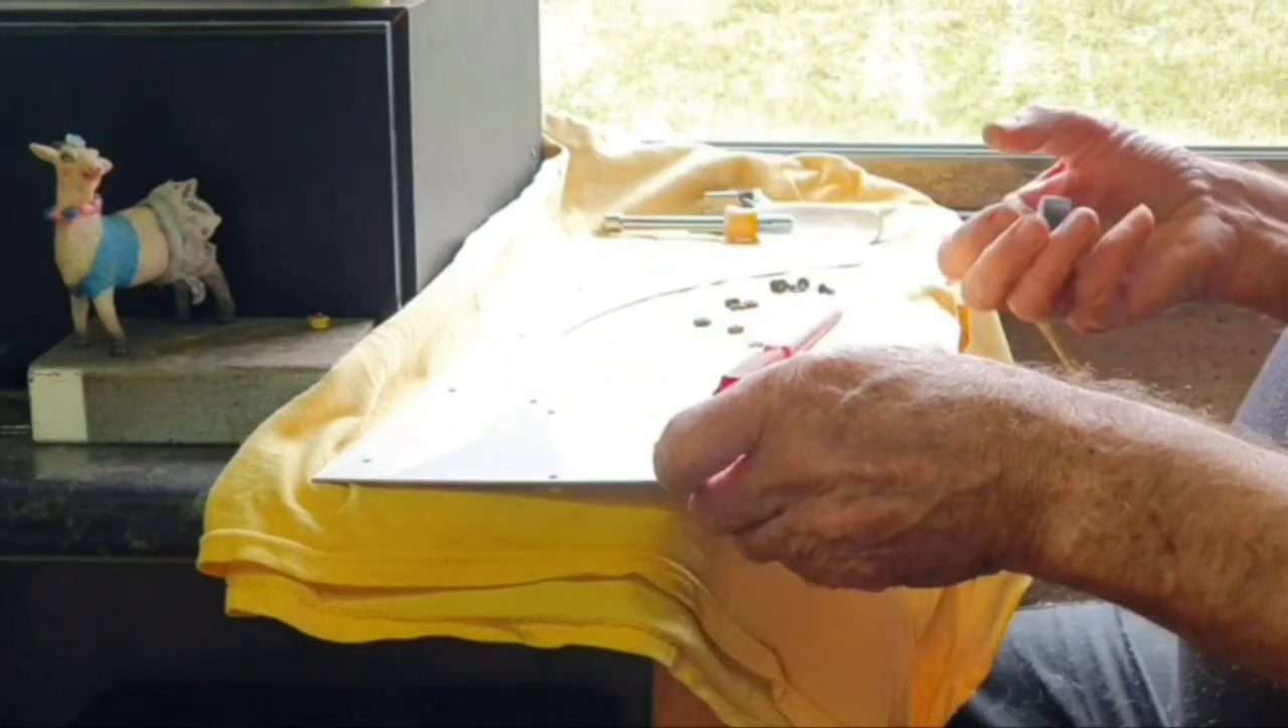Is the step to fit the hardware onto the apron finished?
No.